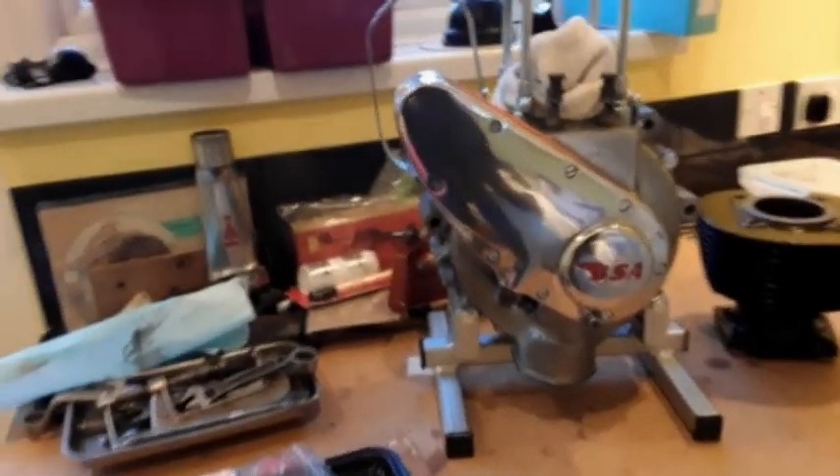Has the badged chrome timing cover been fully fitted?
Yes.